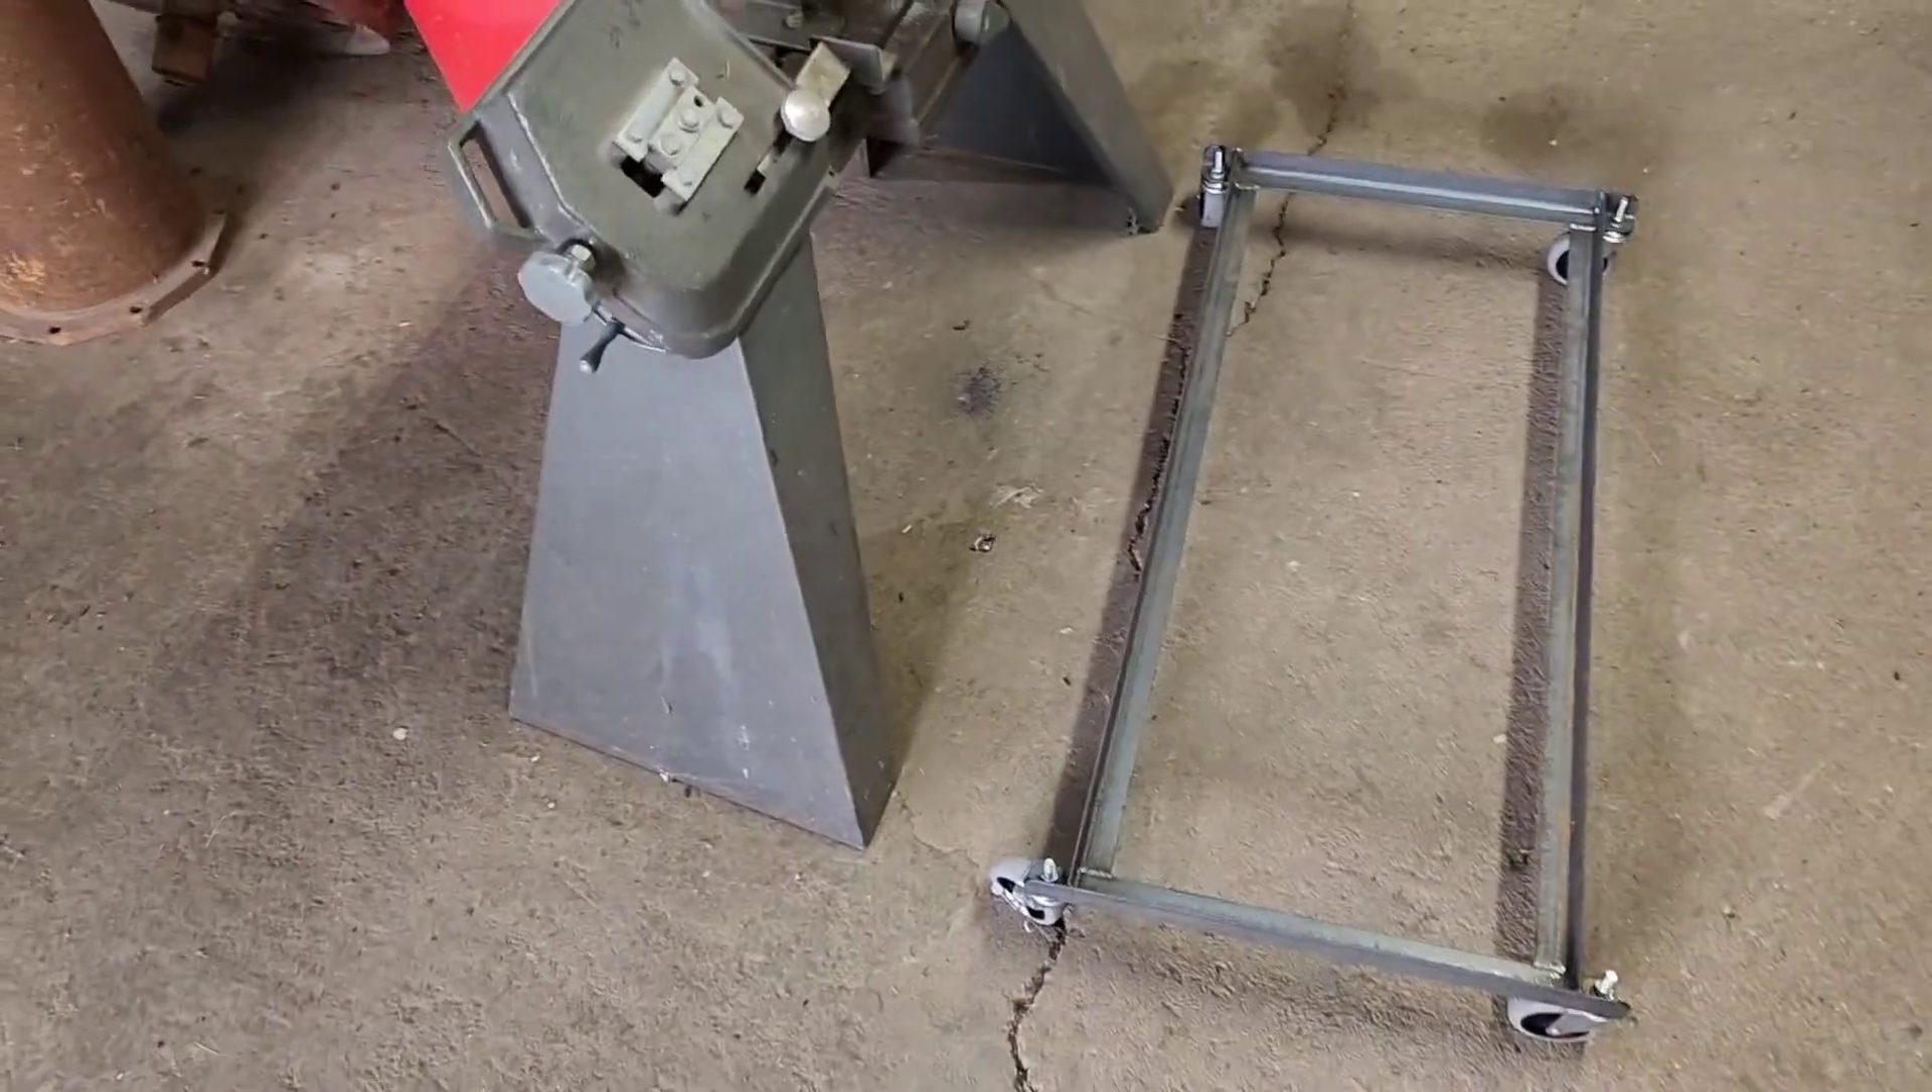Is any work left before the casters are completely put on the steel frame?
No.